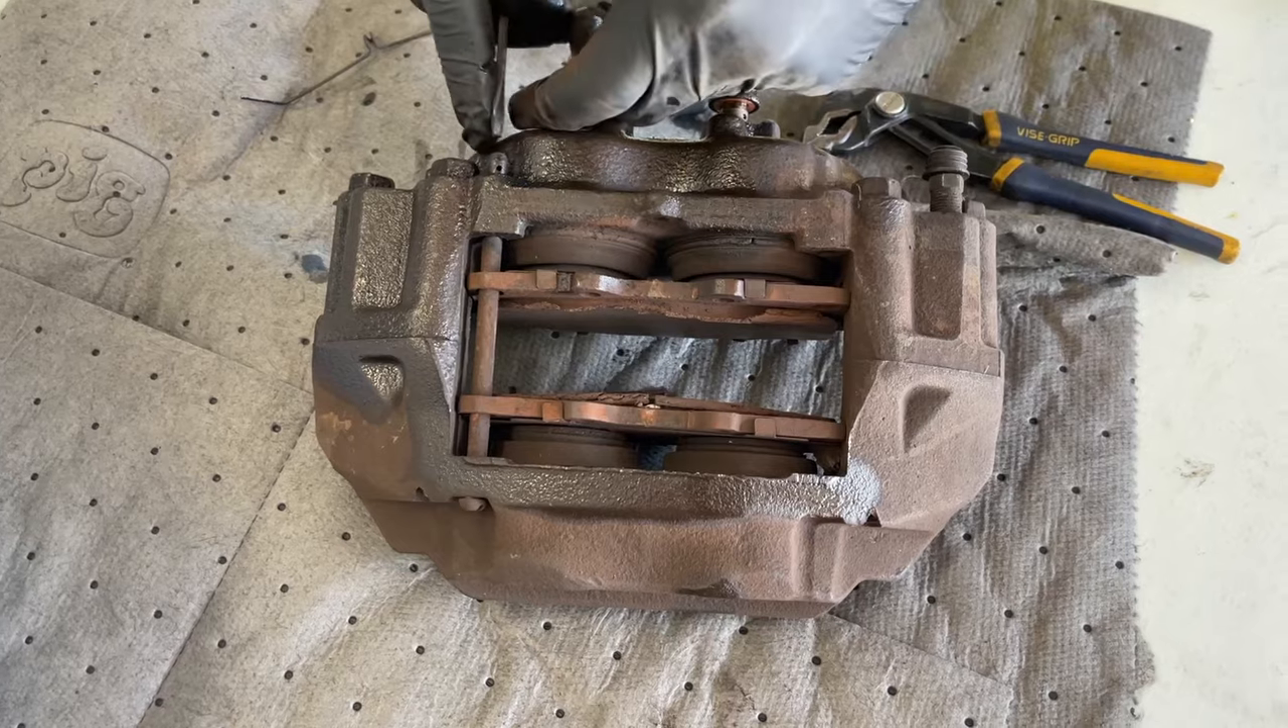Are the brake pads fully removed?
No.